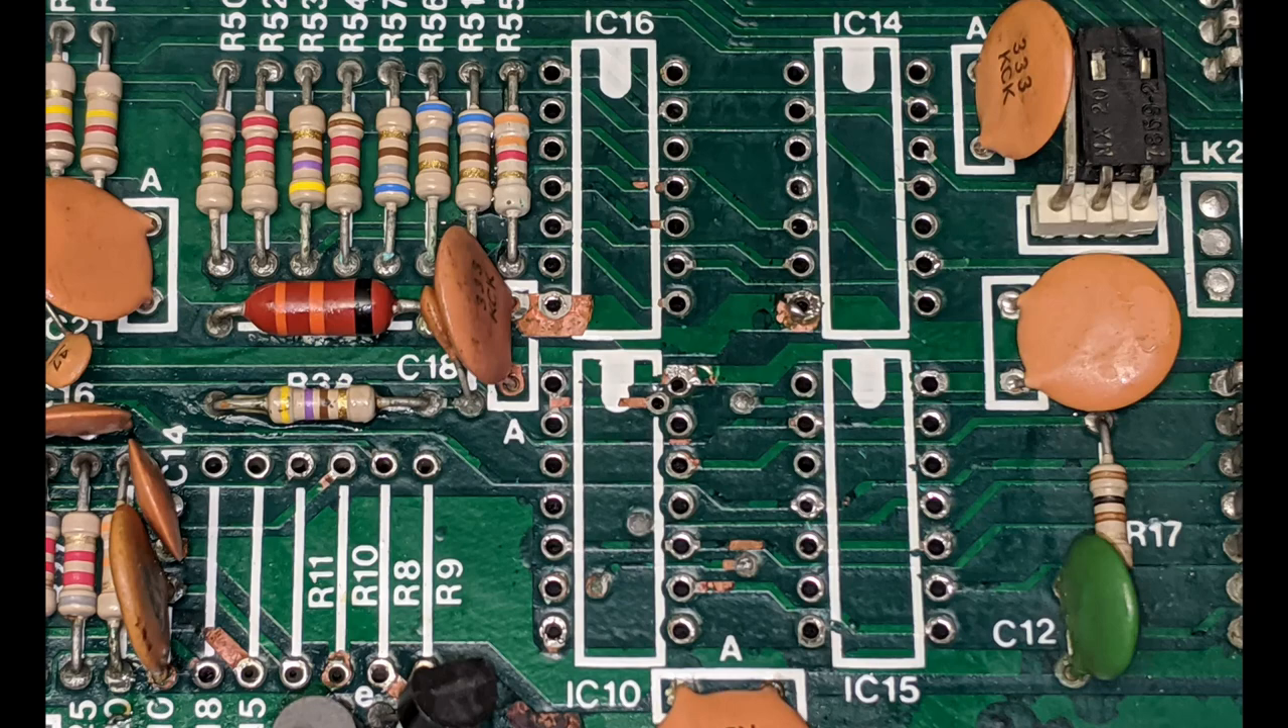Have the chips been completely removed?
Yes.